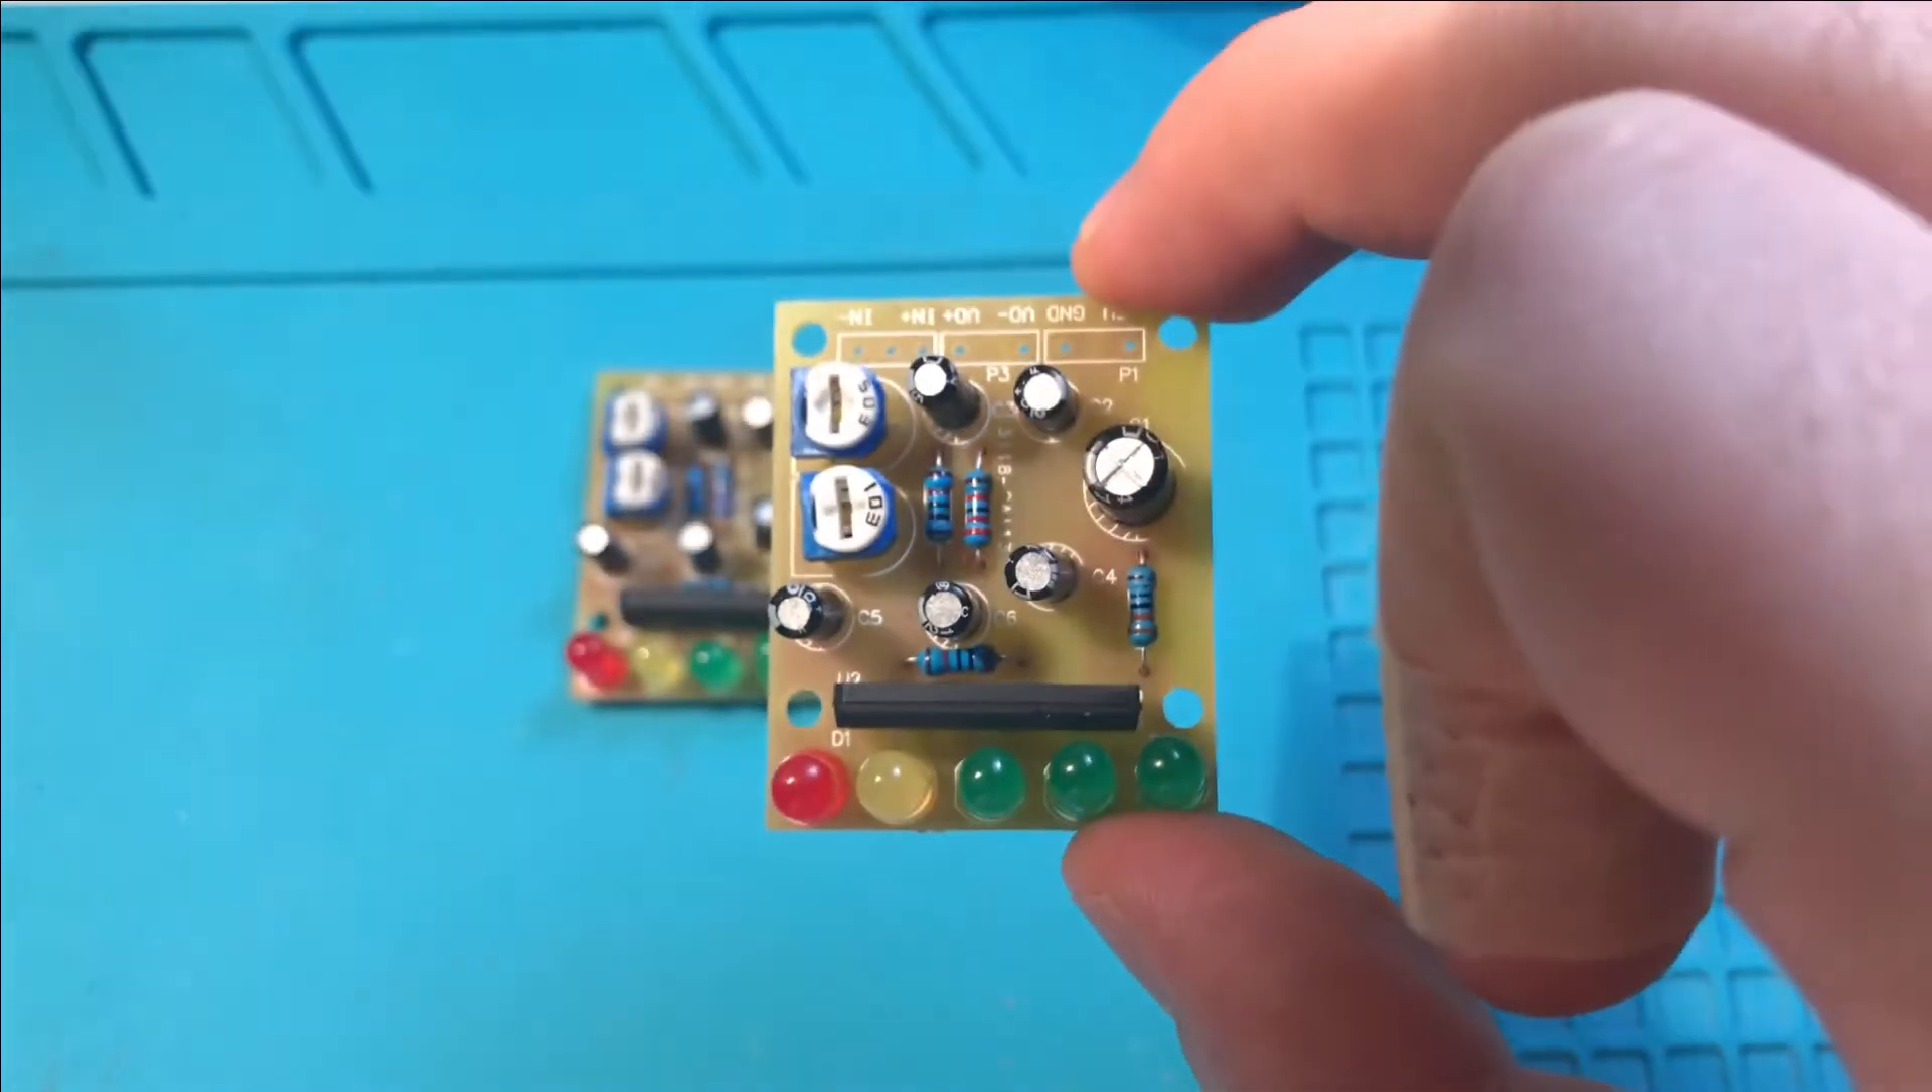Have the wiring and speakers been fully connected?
No.